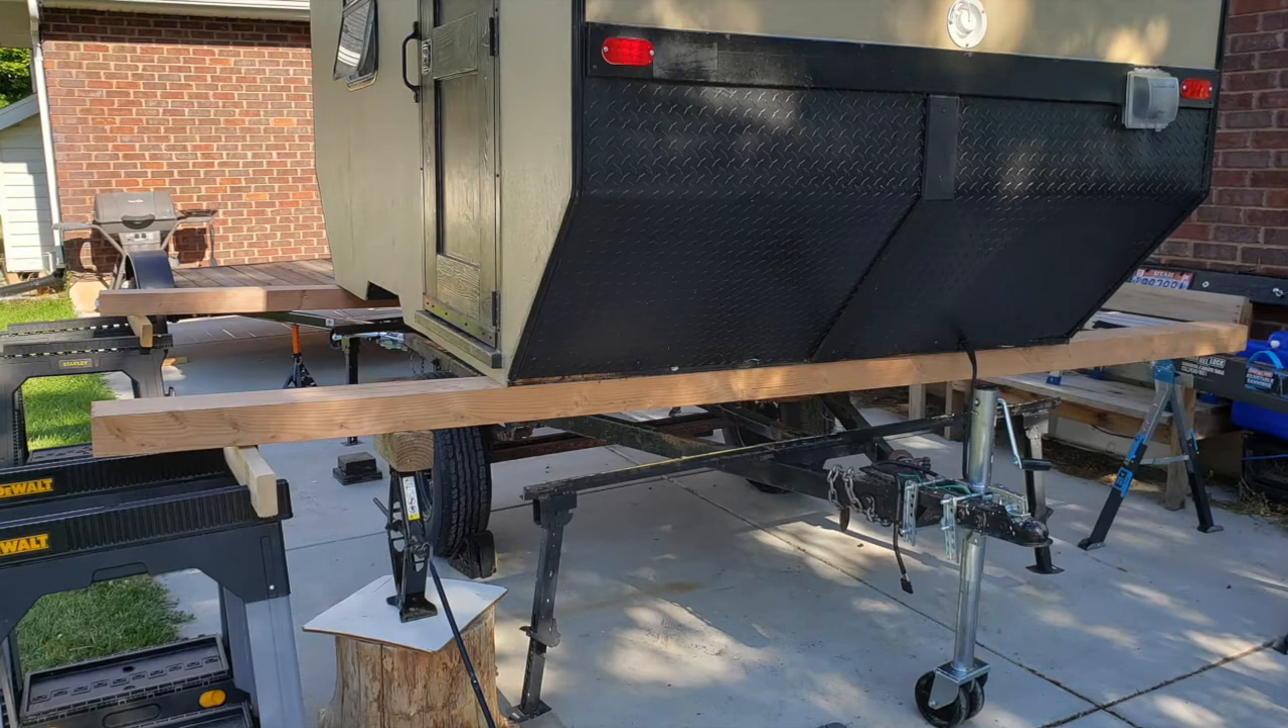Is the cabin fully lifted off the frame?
Yes.